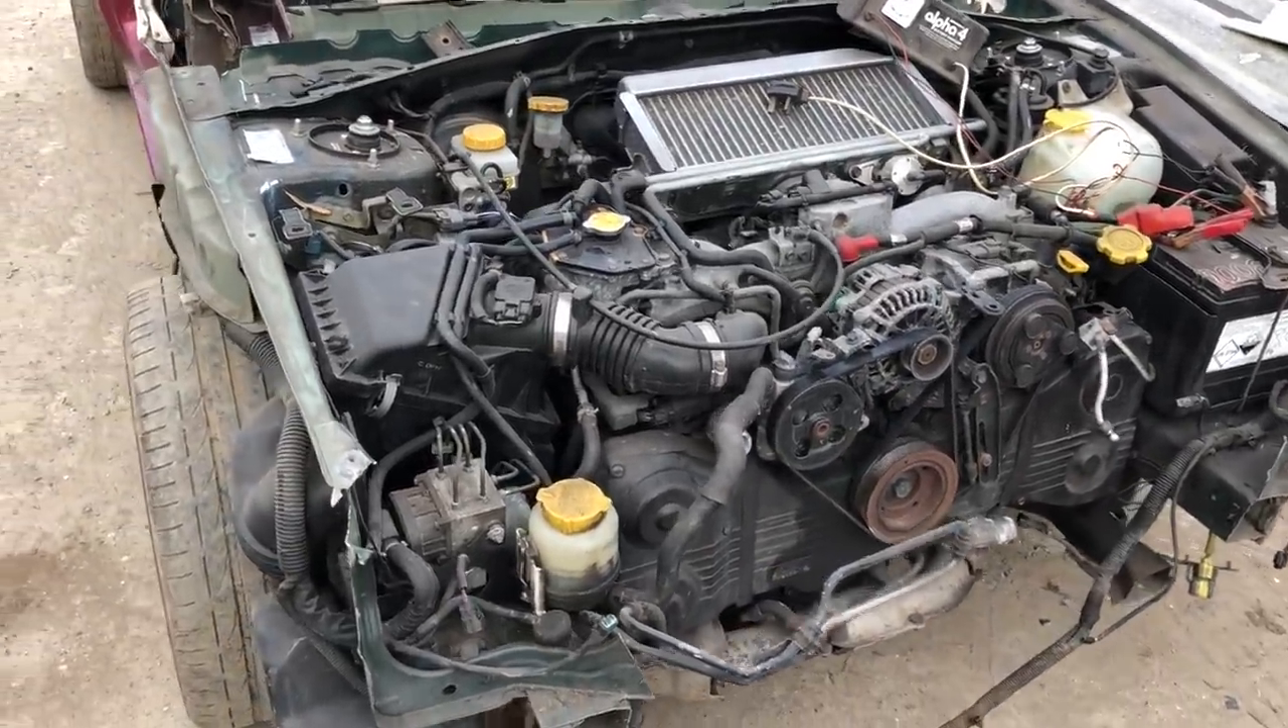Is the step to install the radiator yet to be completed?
Yes.